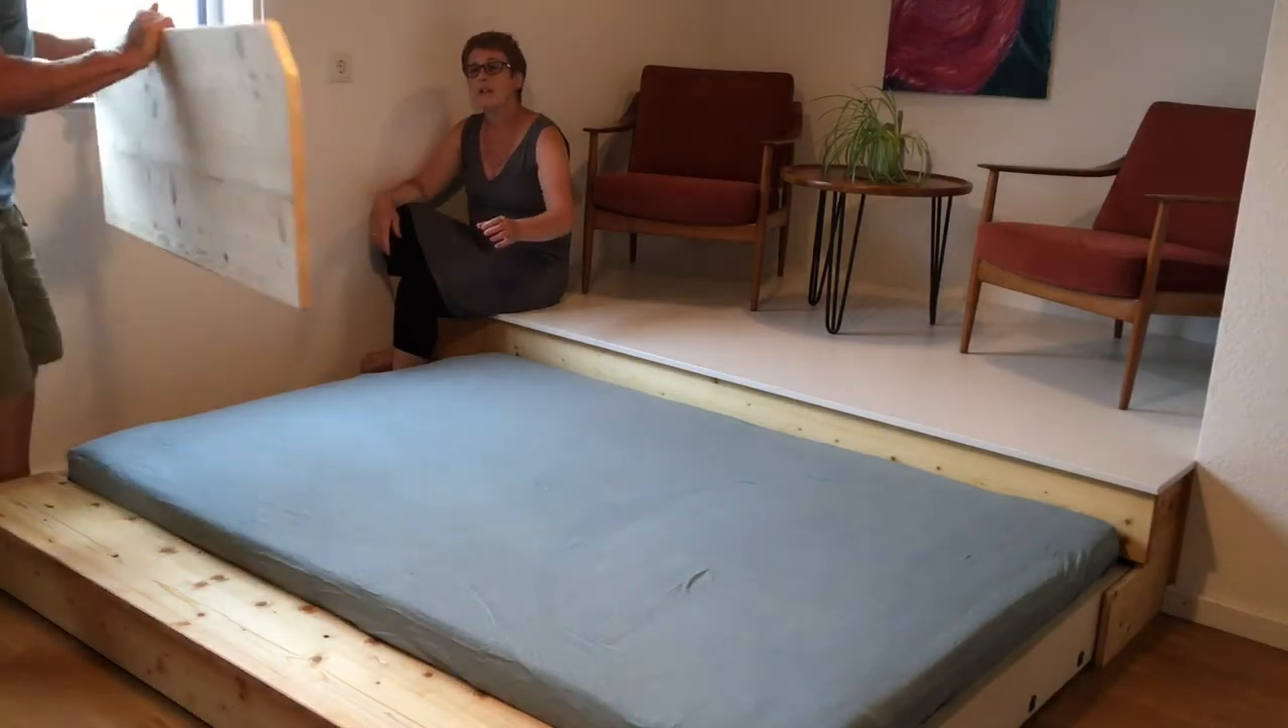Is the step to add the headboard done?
No.